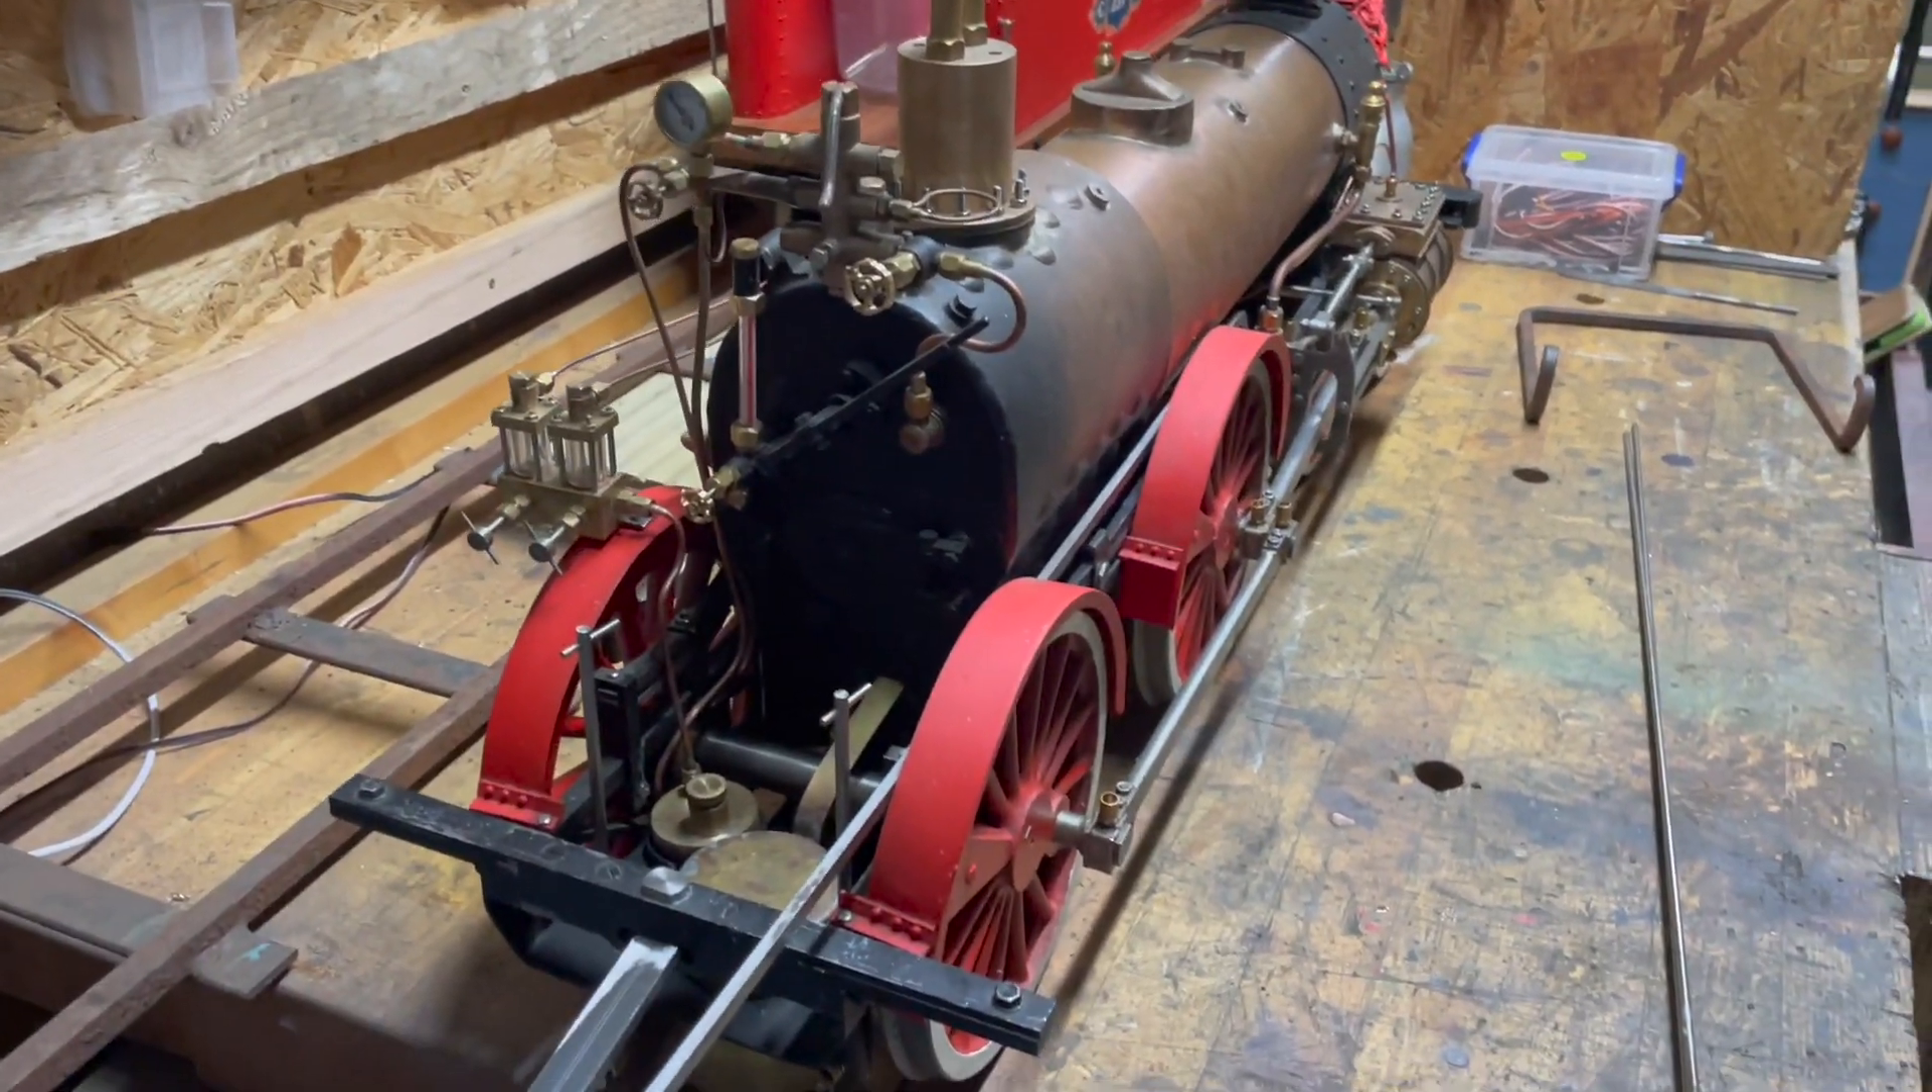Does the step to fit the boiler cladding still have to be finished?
Yes.